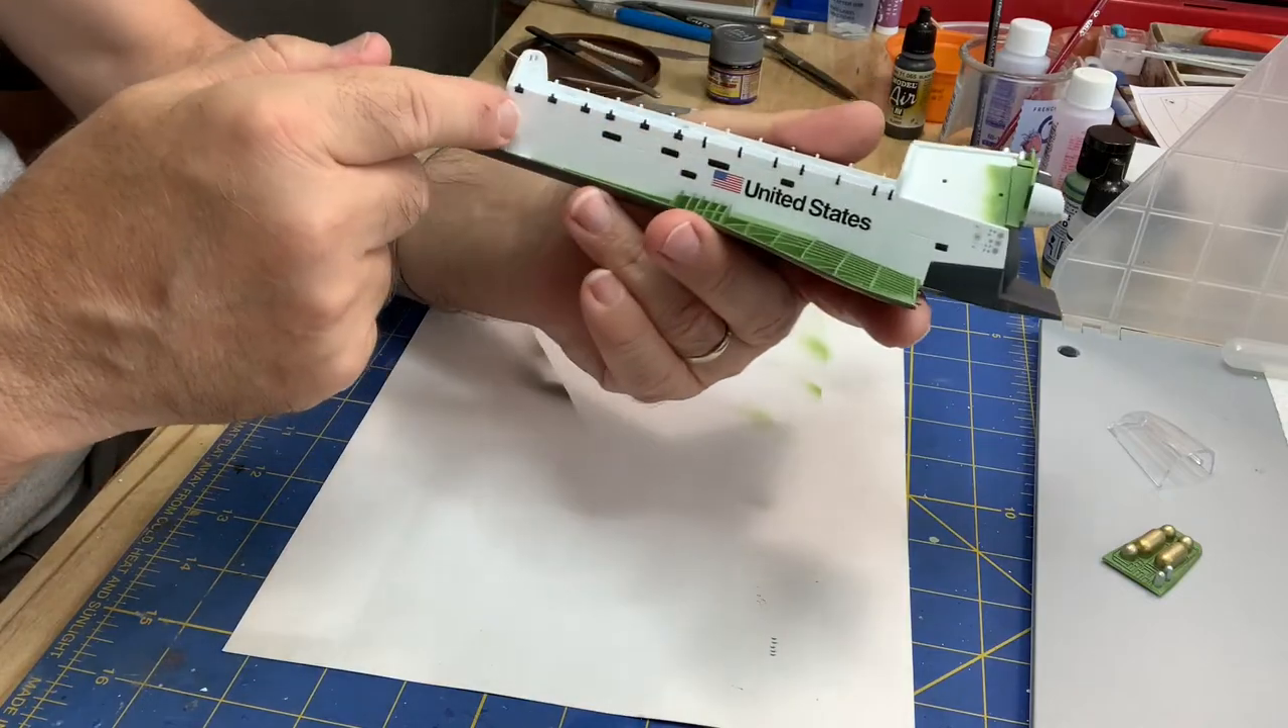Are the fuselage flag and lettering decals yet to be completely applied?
No.